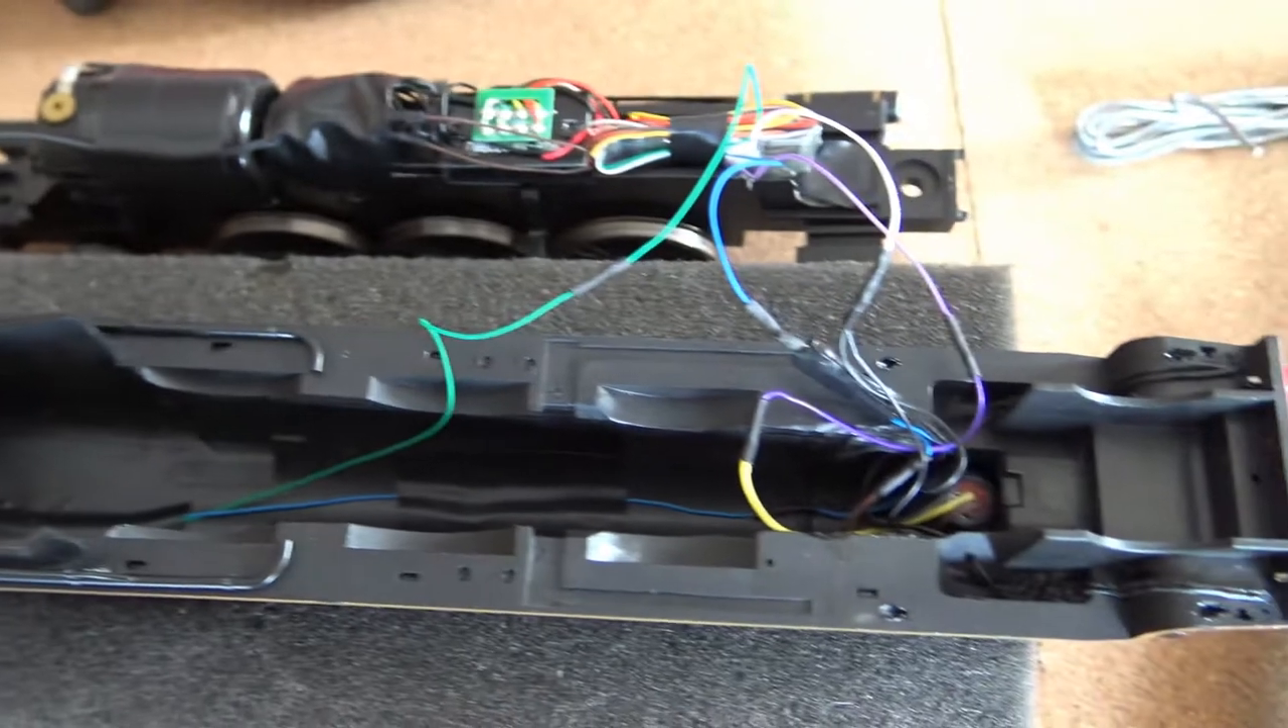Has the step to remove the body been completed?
Yes.